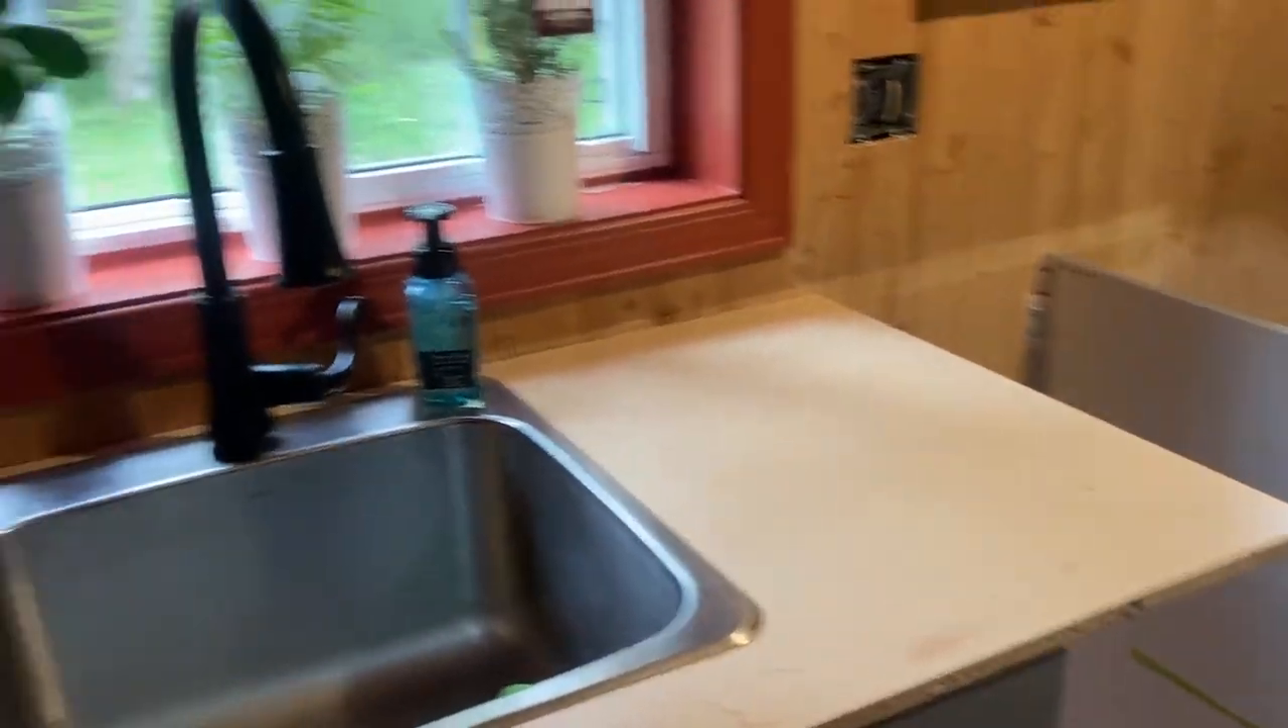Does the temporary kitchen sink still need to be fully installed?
No.